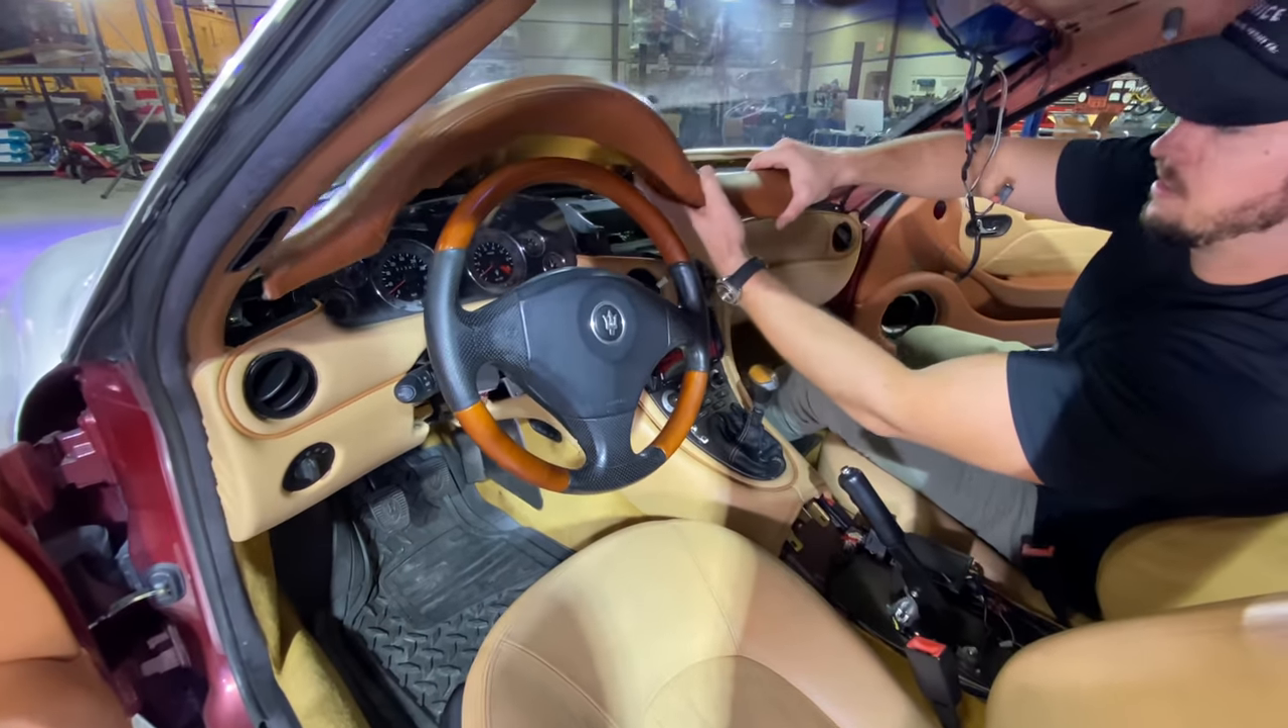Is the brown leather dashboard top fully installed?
No.